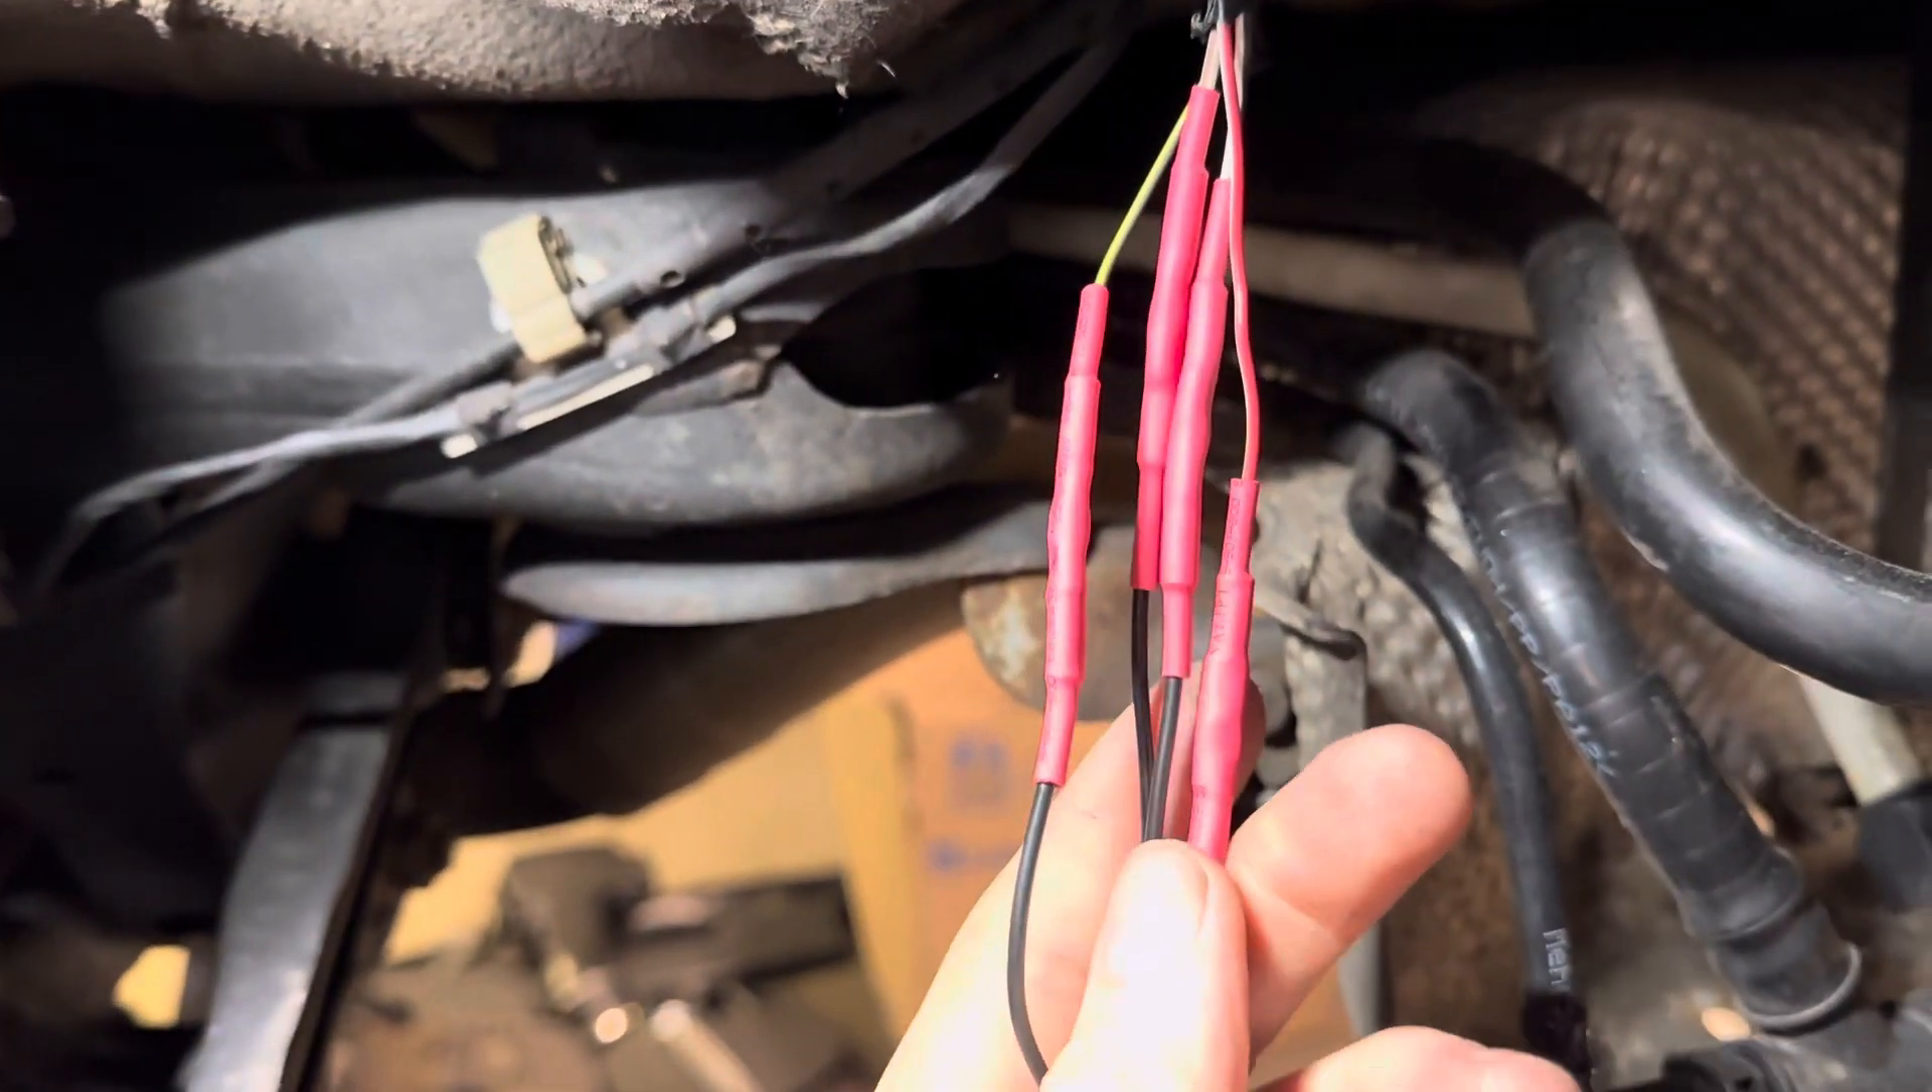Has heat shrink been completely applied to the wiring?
Yes.